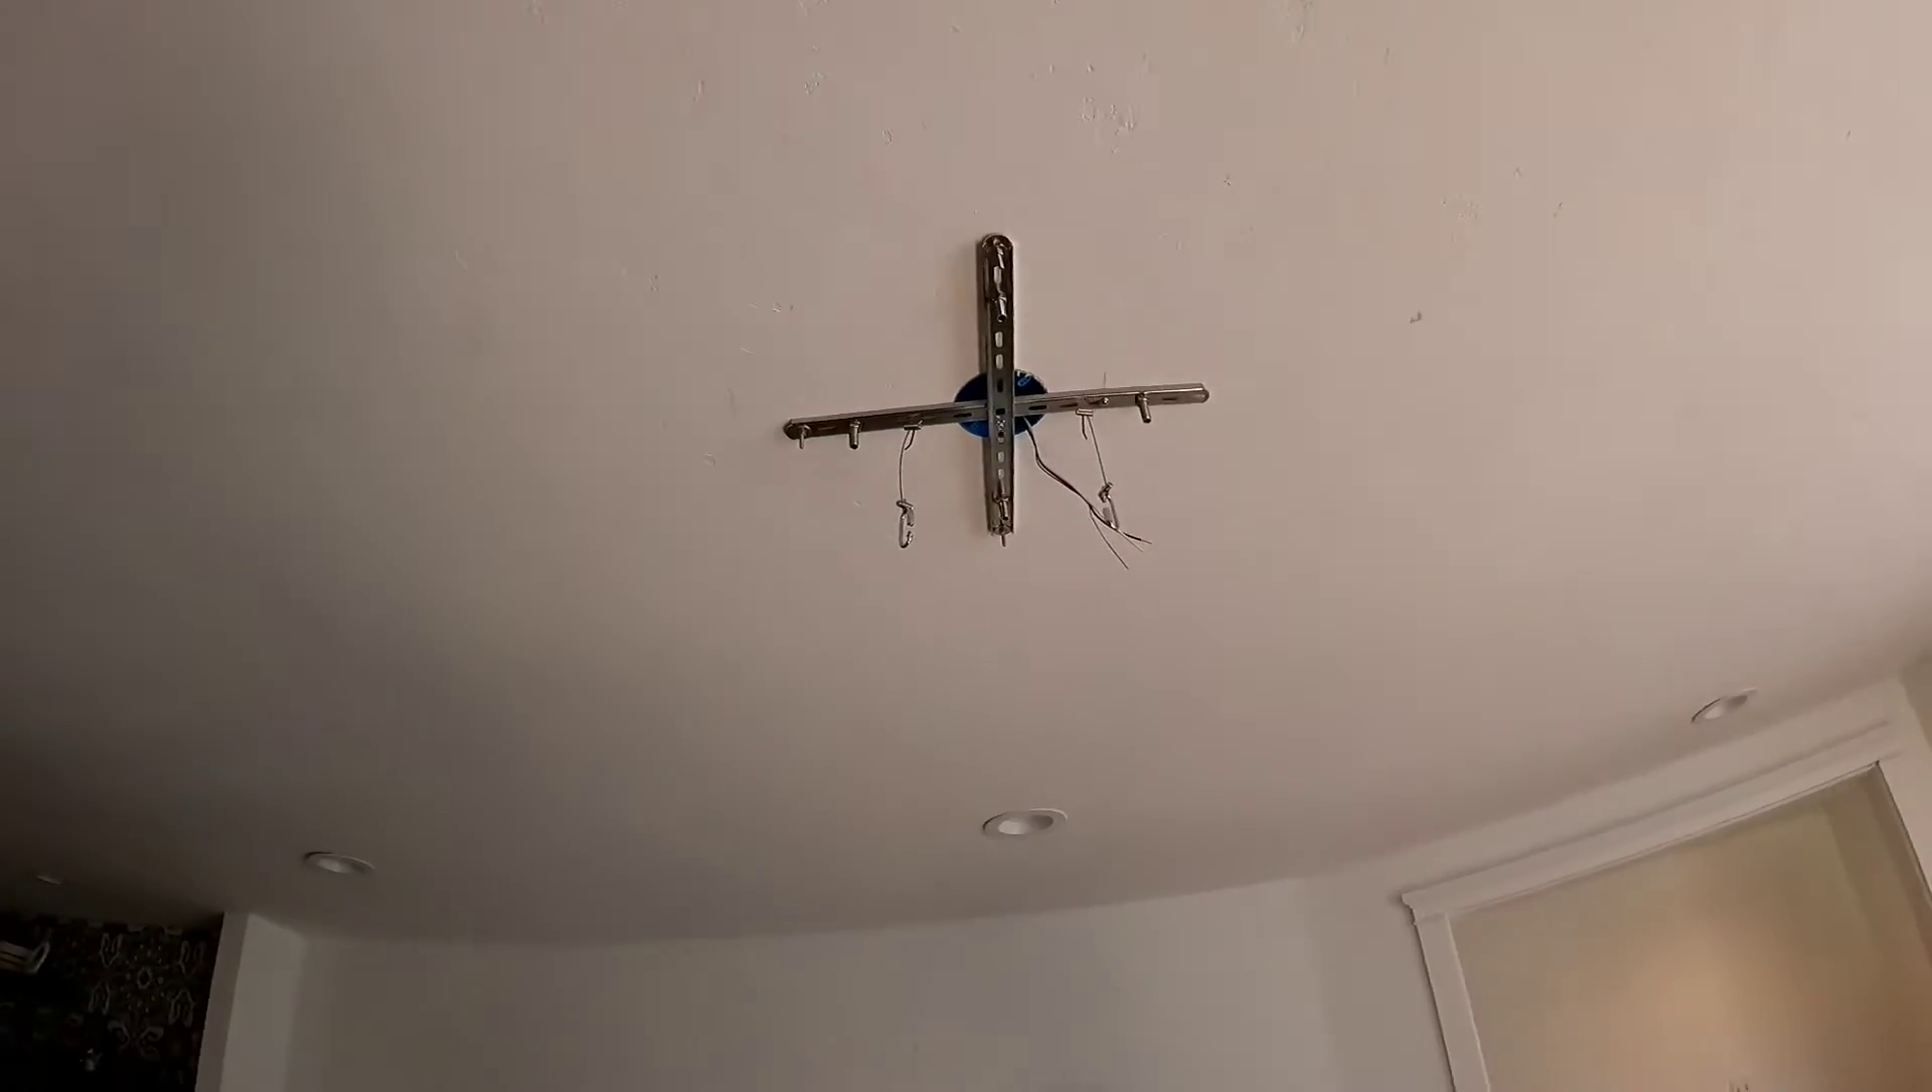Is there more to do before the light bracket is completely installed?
No.